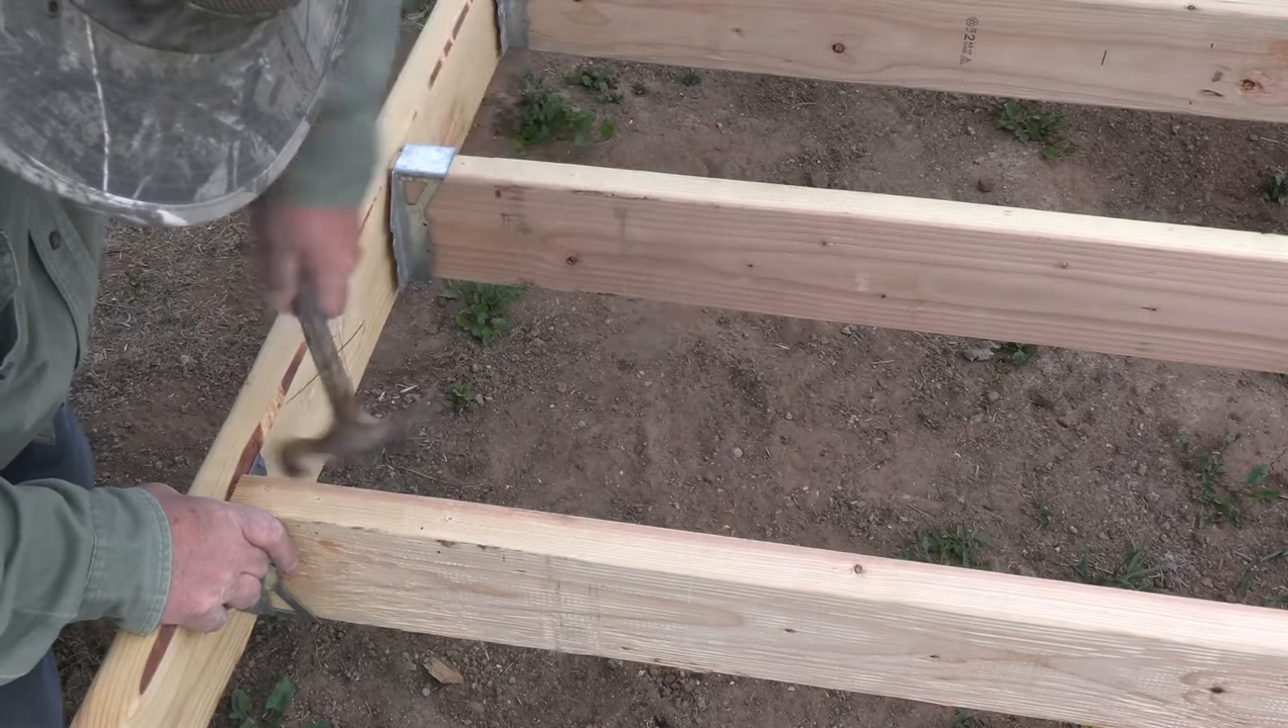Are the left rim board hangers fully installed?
No.